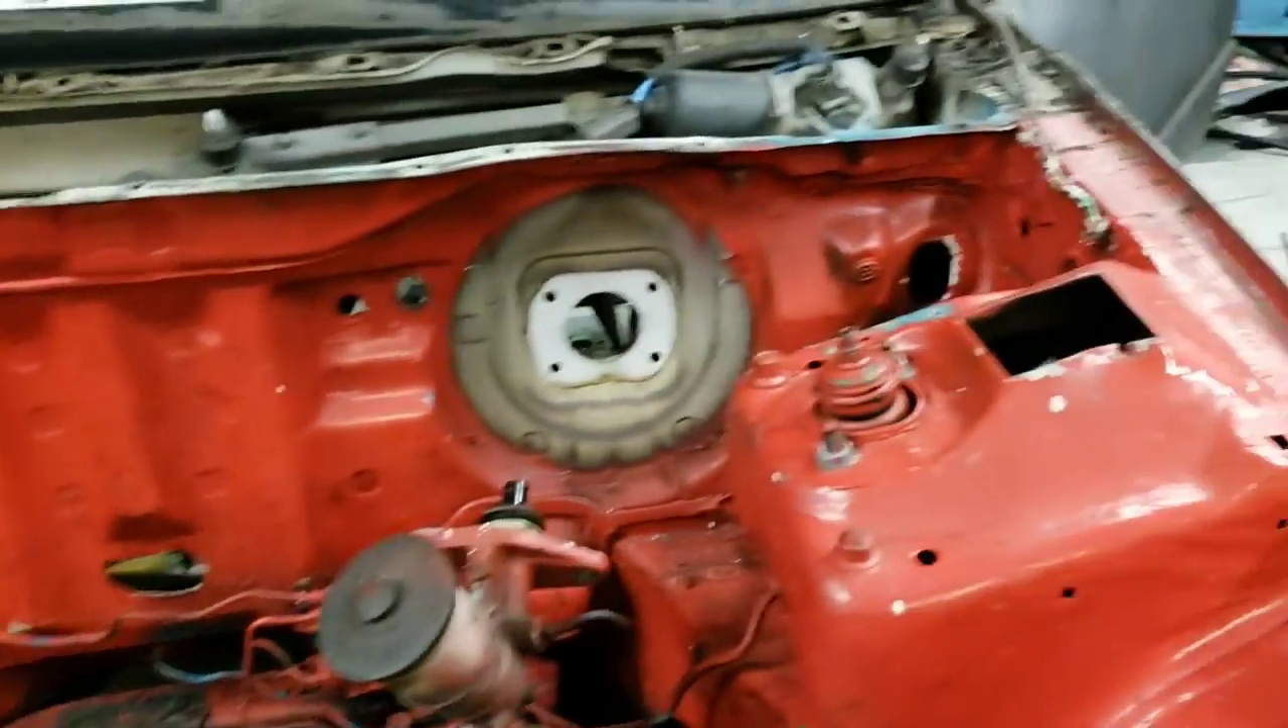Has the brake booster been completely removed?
Yes.